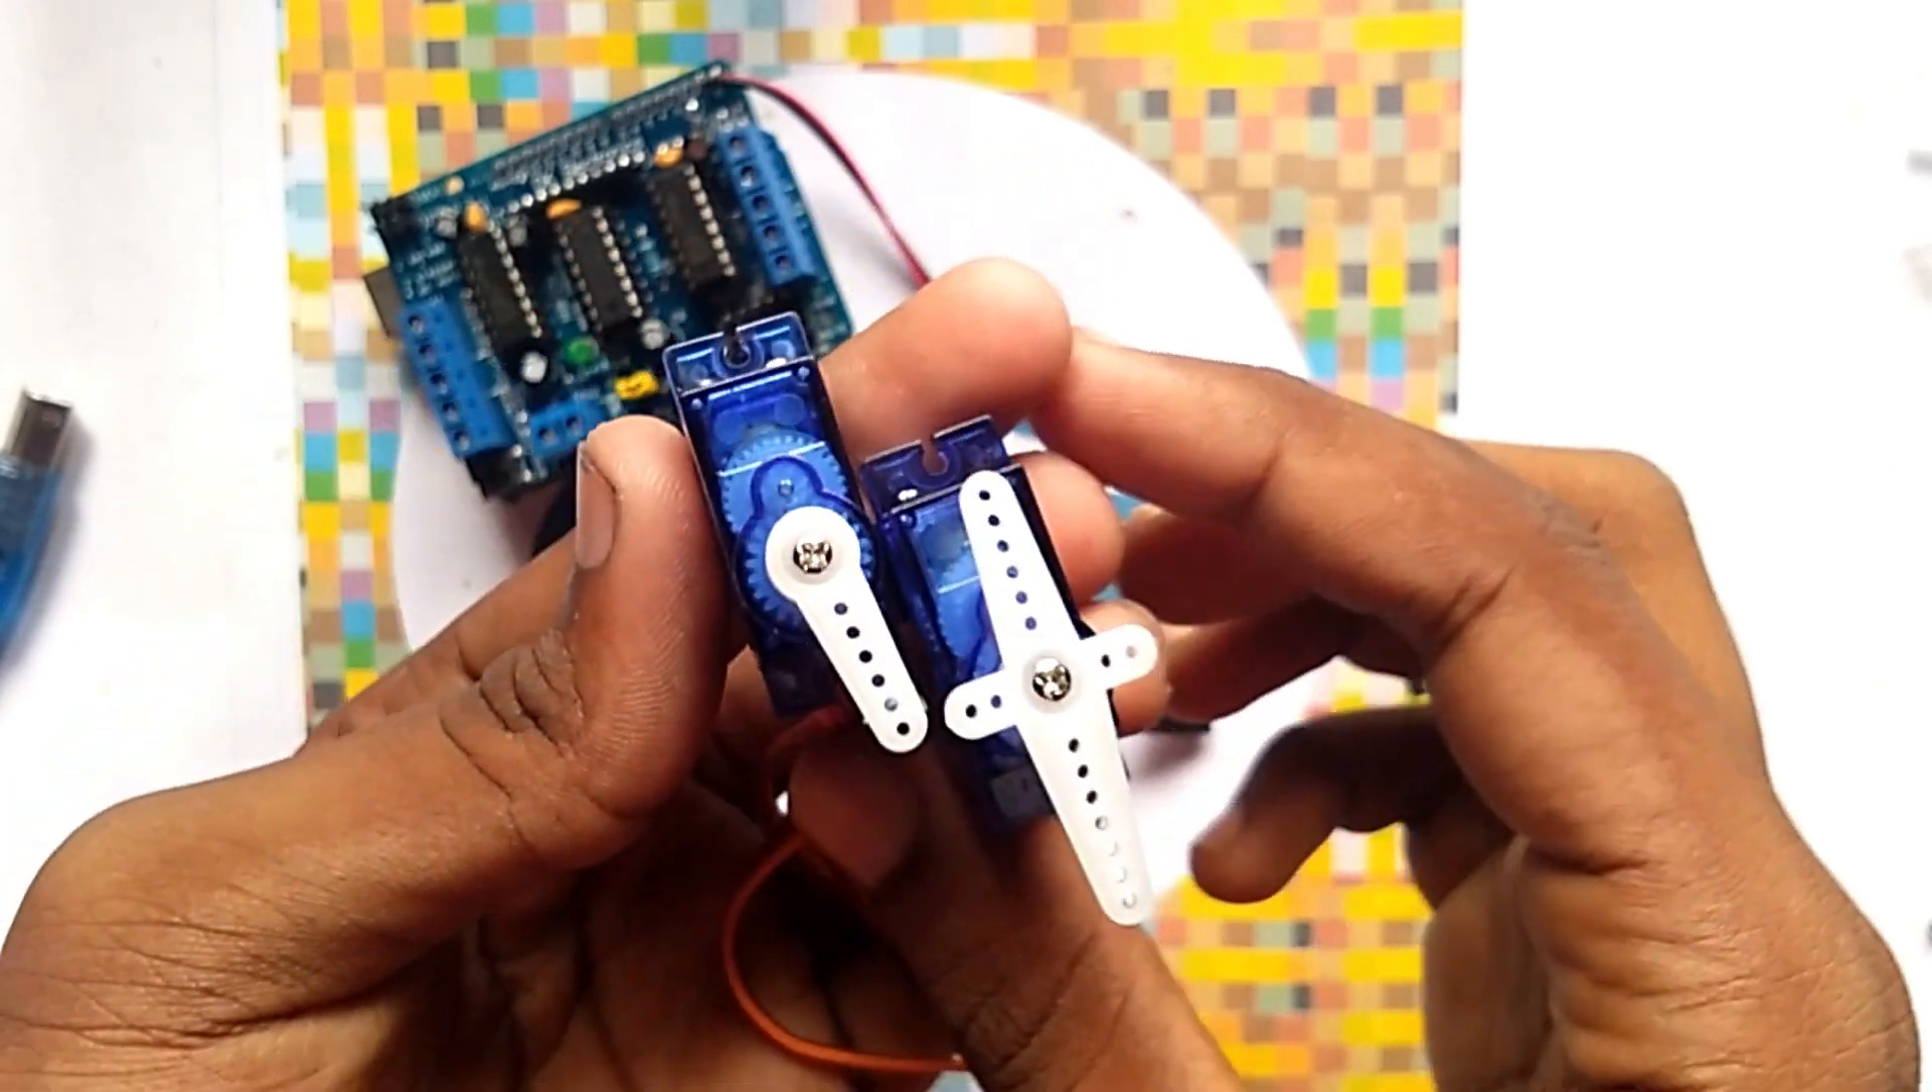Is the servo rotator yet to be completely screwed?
No.